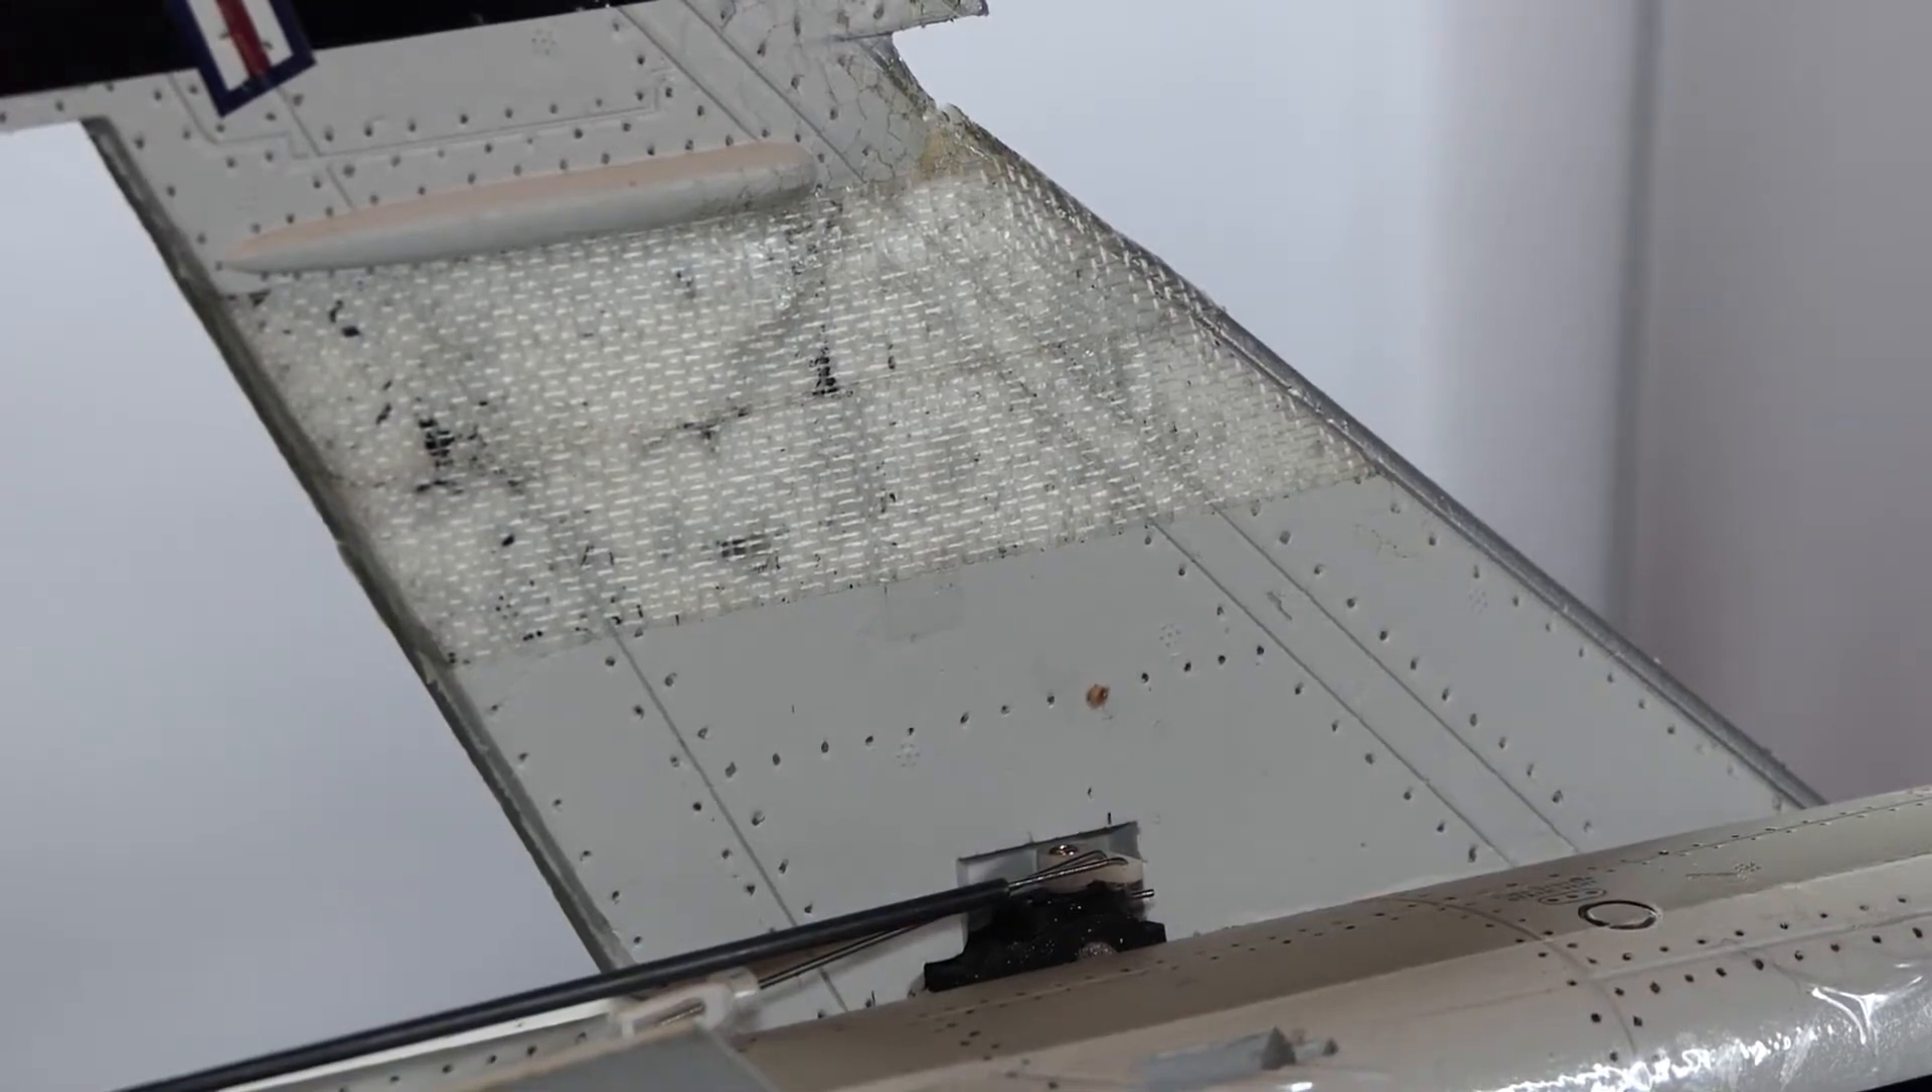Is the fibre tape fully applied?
Yes.